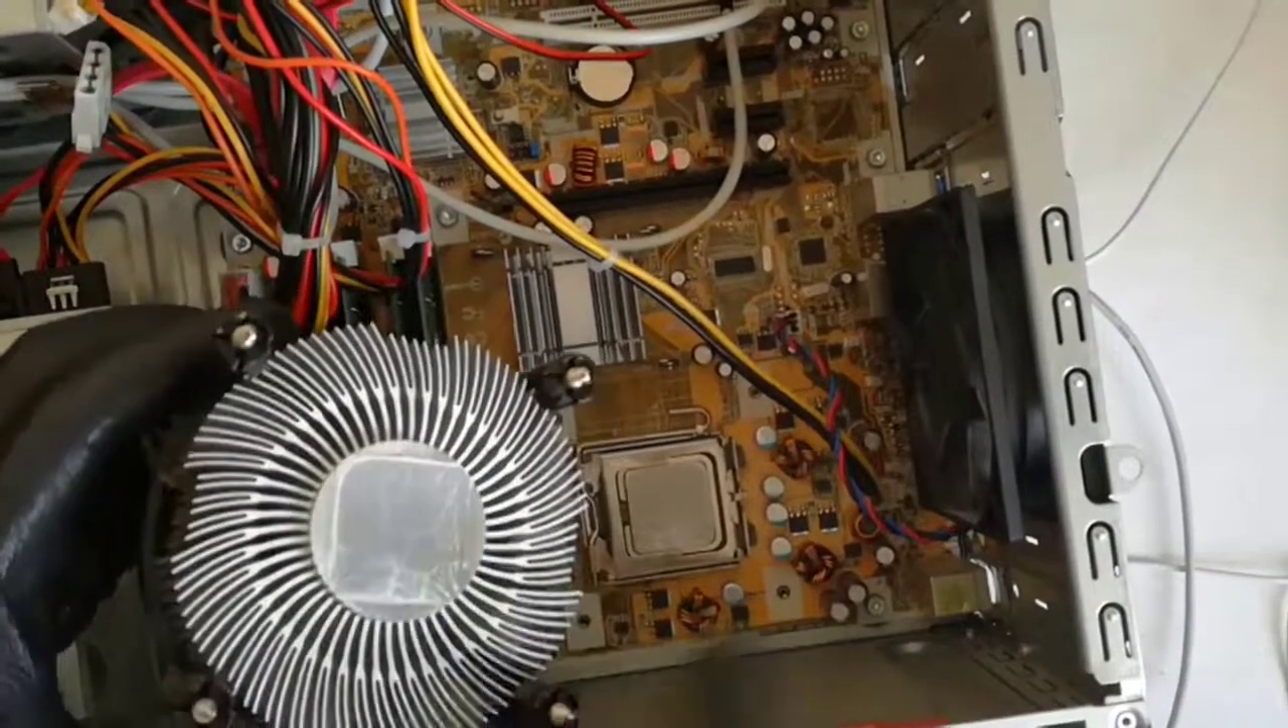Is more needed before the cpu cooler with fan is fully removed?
No.